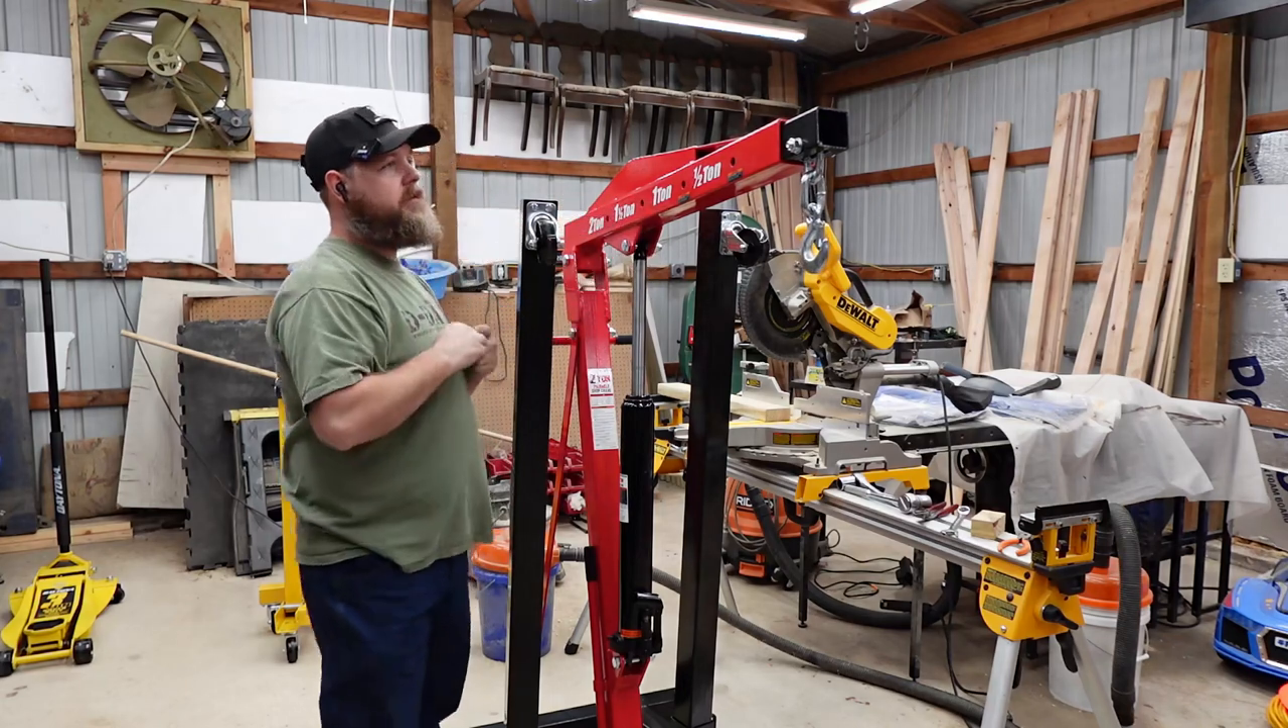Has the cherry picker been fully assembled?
Yes.